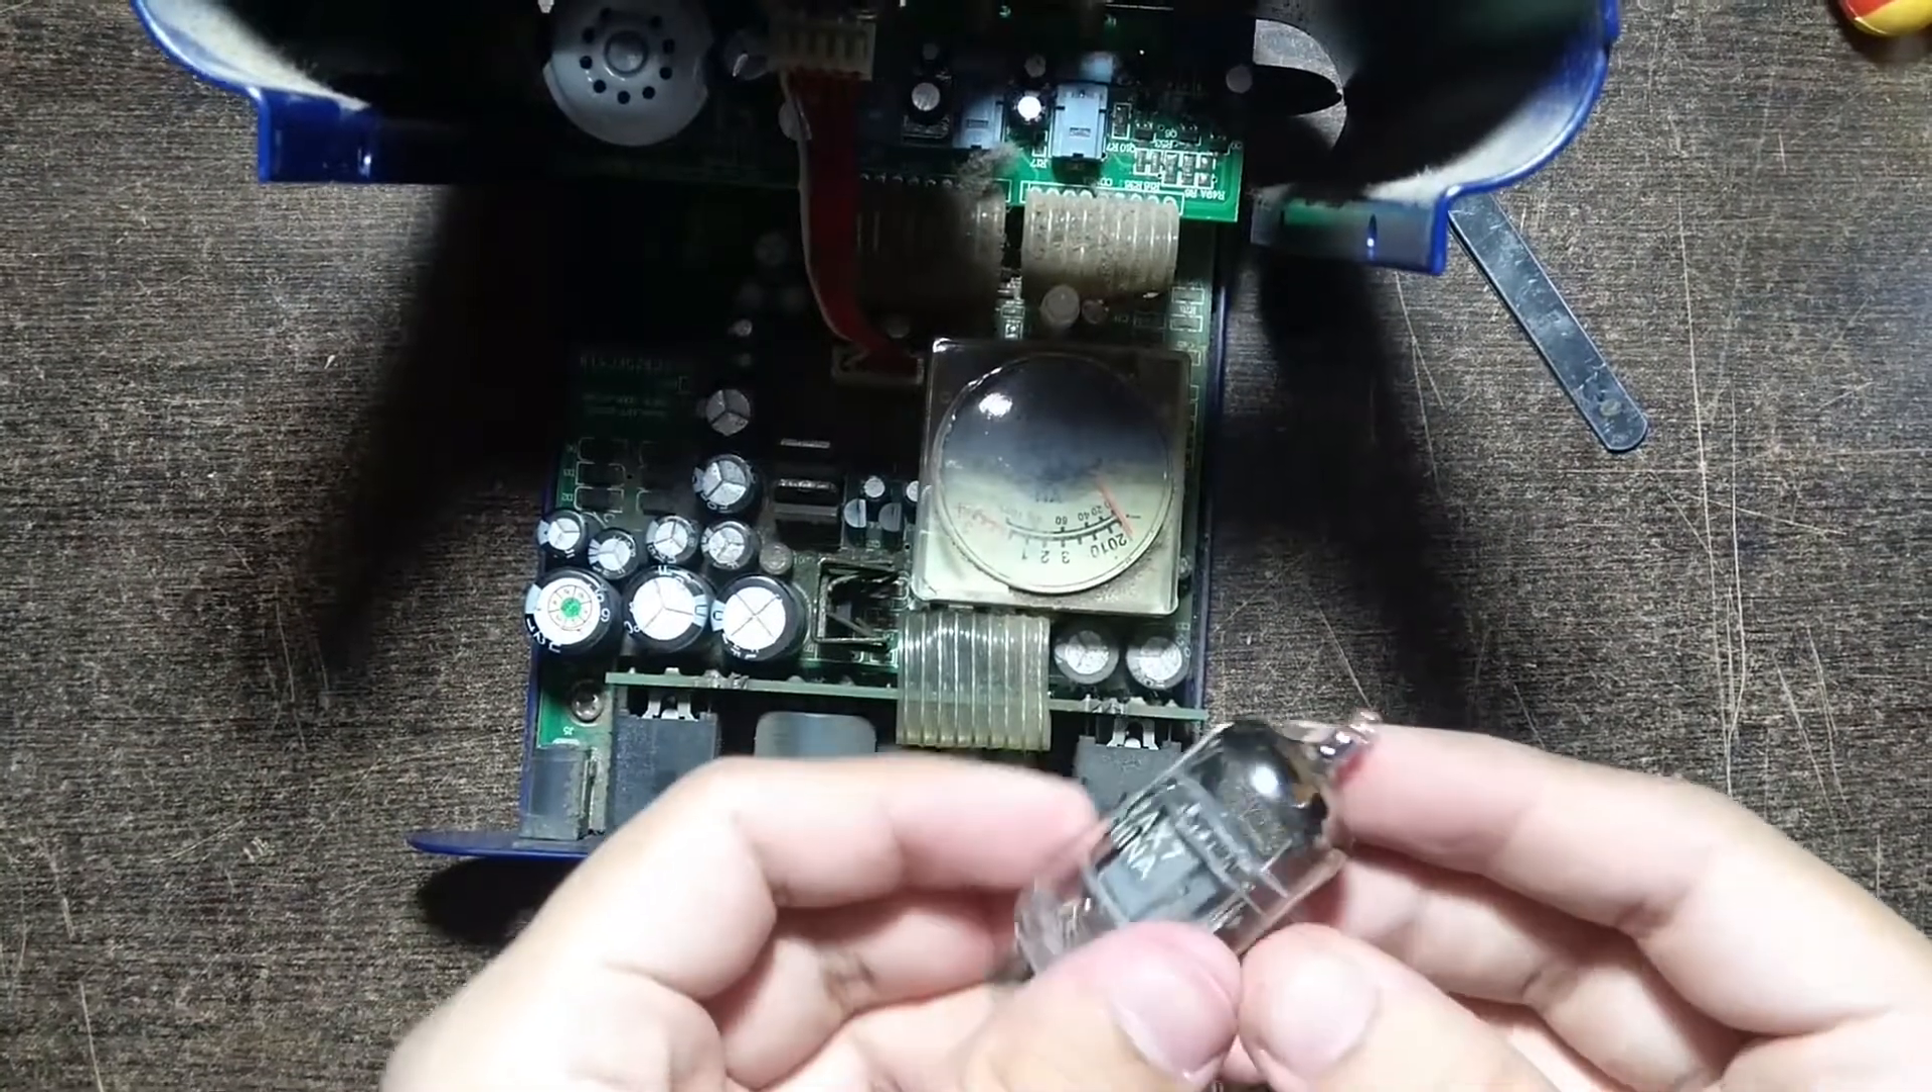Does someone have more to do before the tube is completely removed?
No.